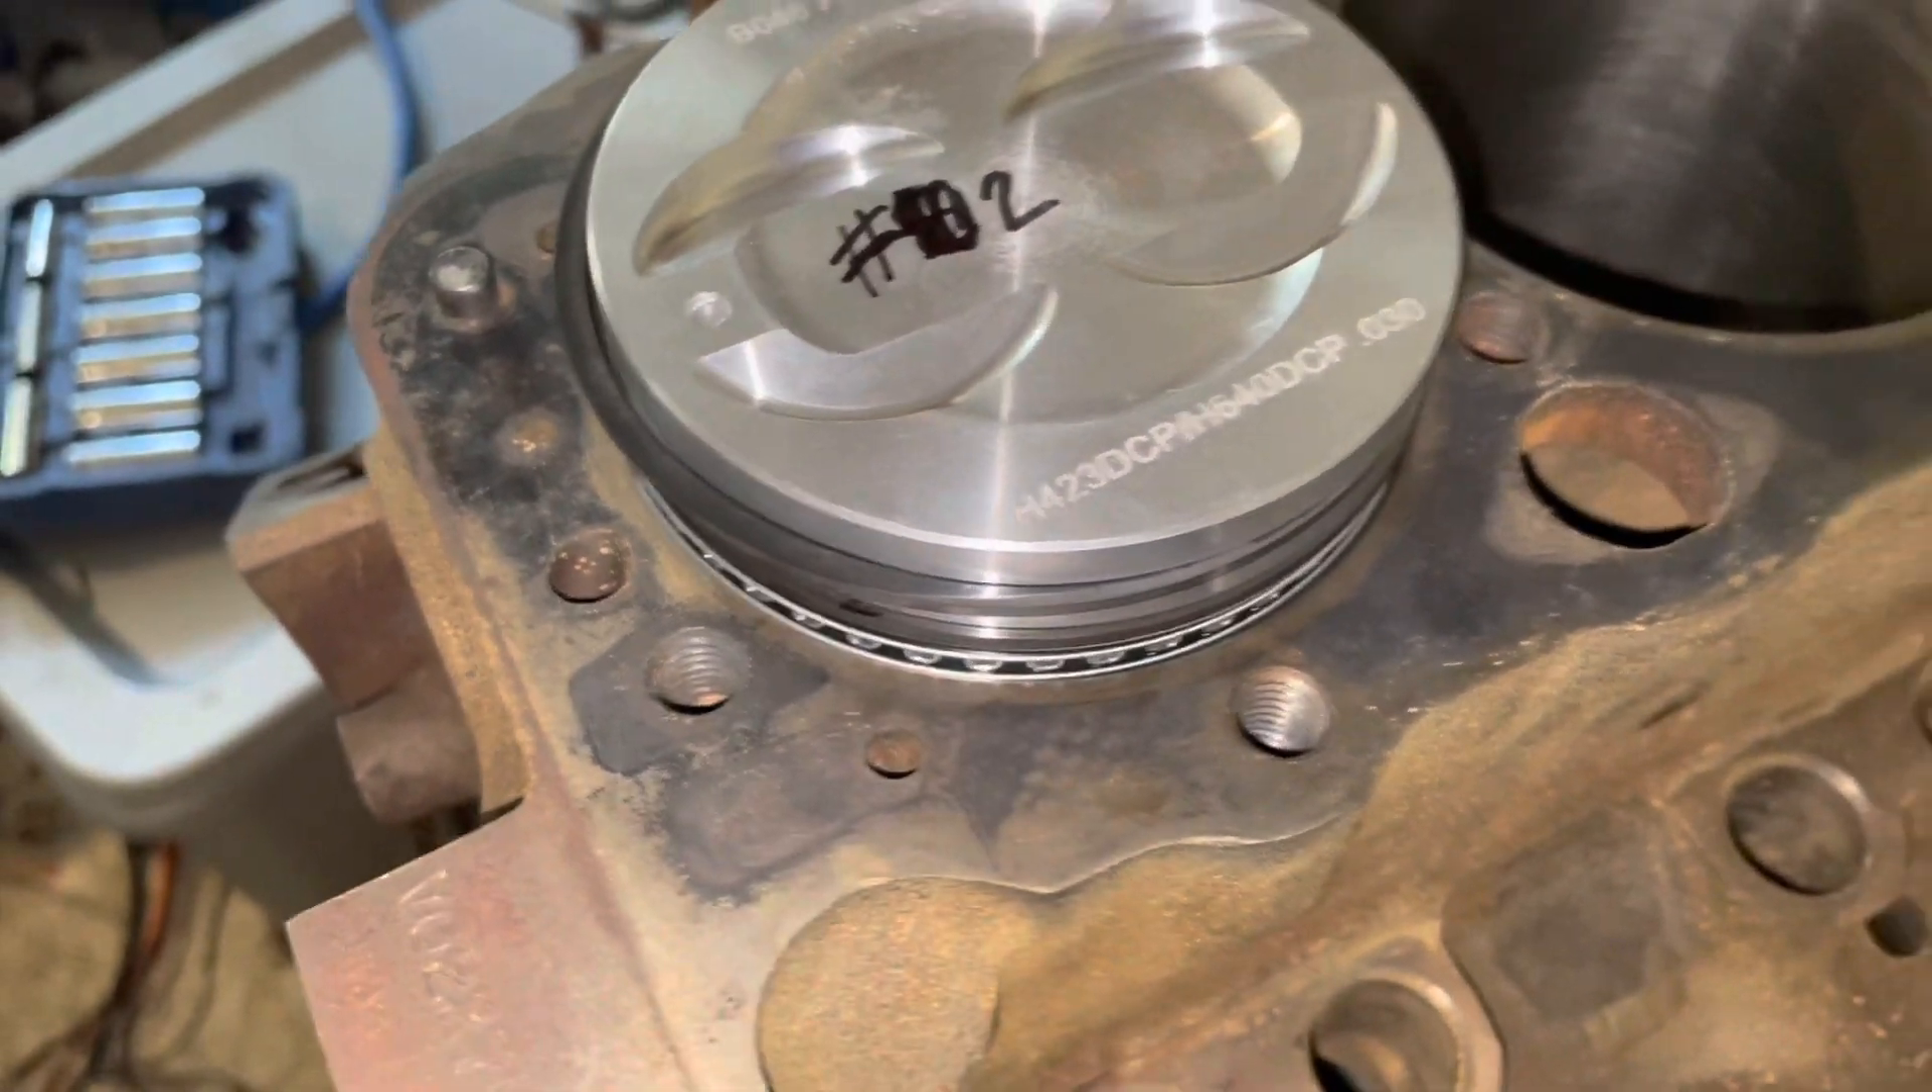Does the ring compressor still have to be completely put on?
Yes.